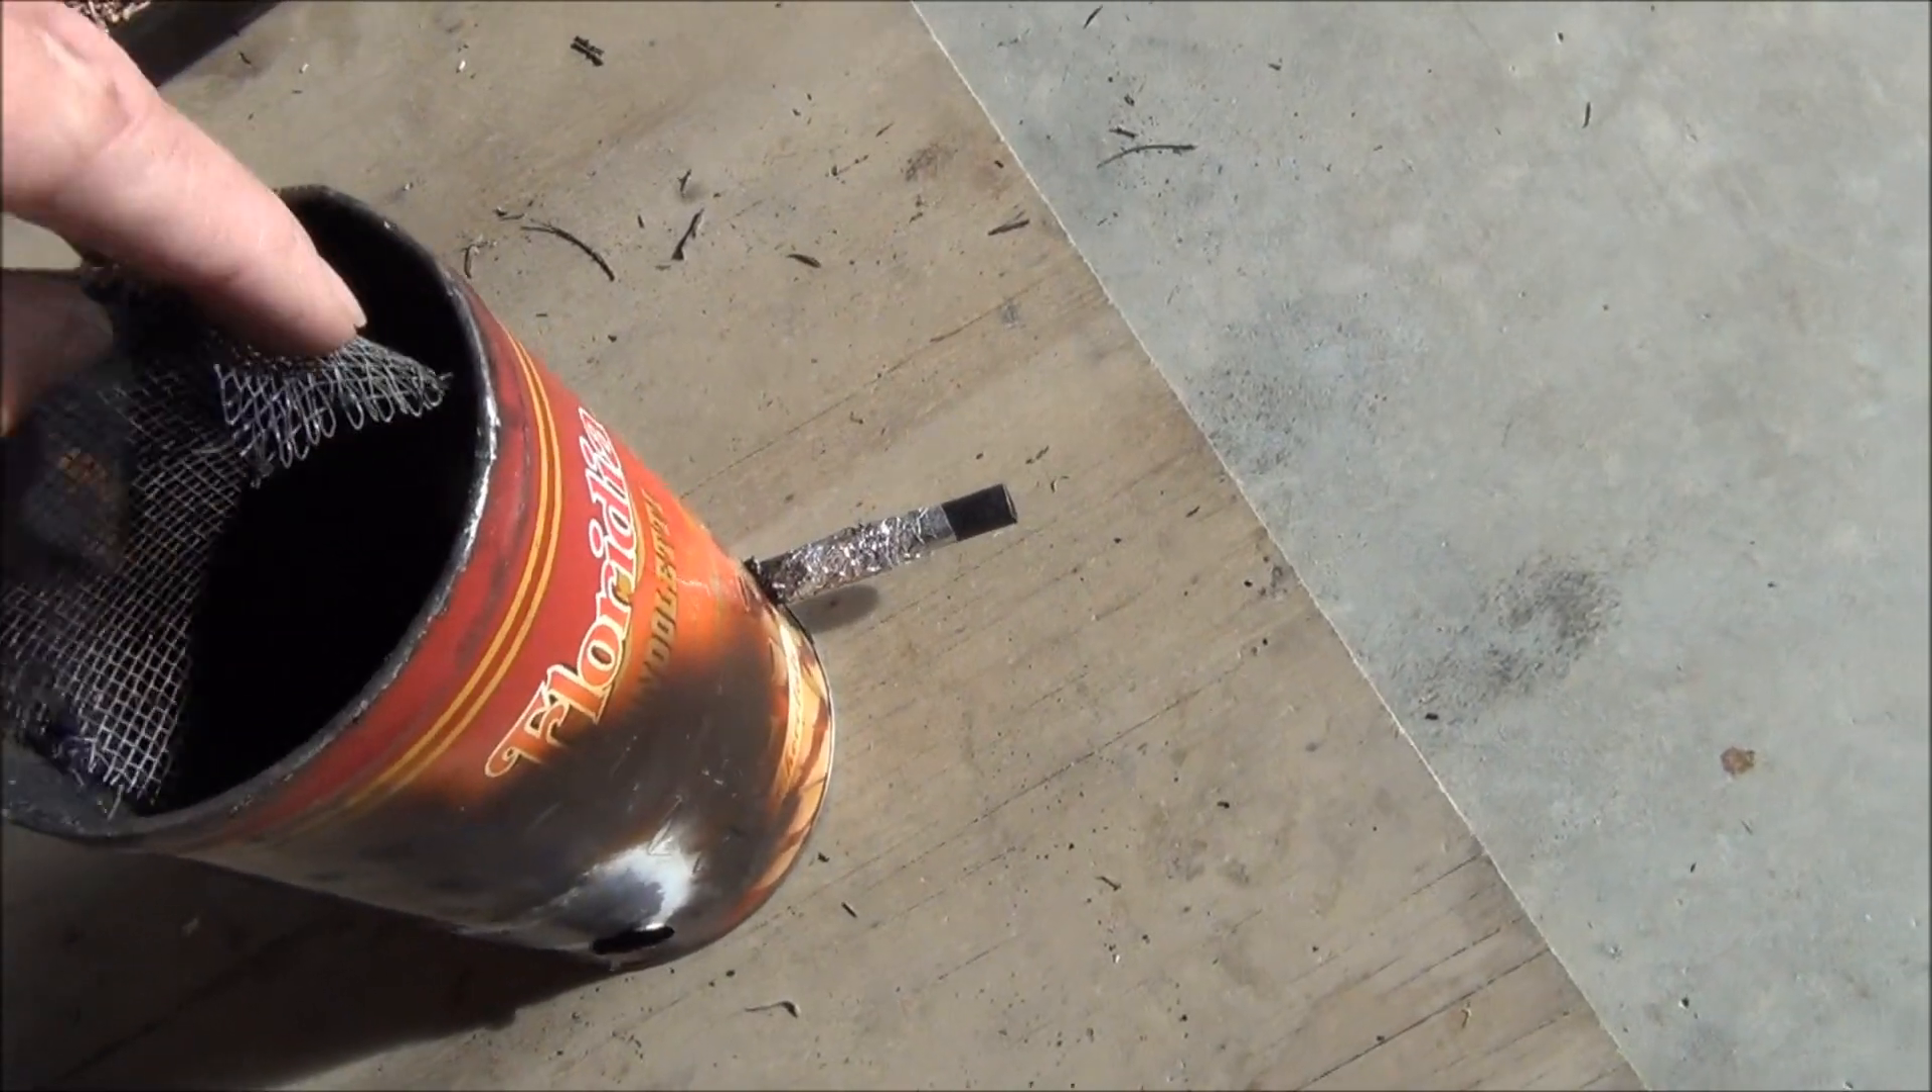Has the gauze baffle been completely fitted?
No.